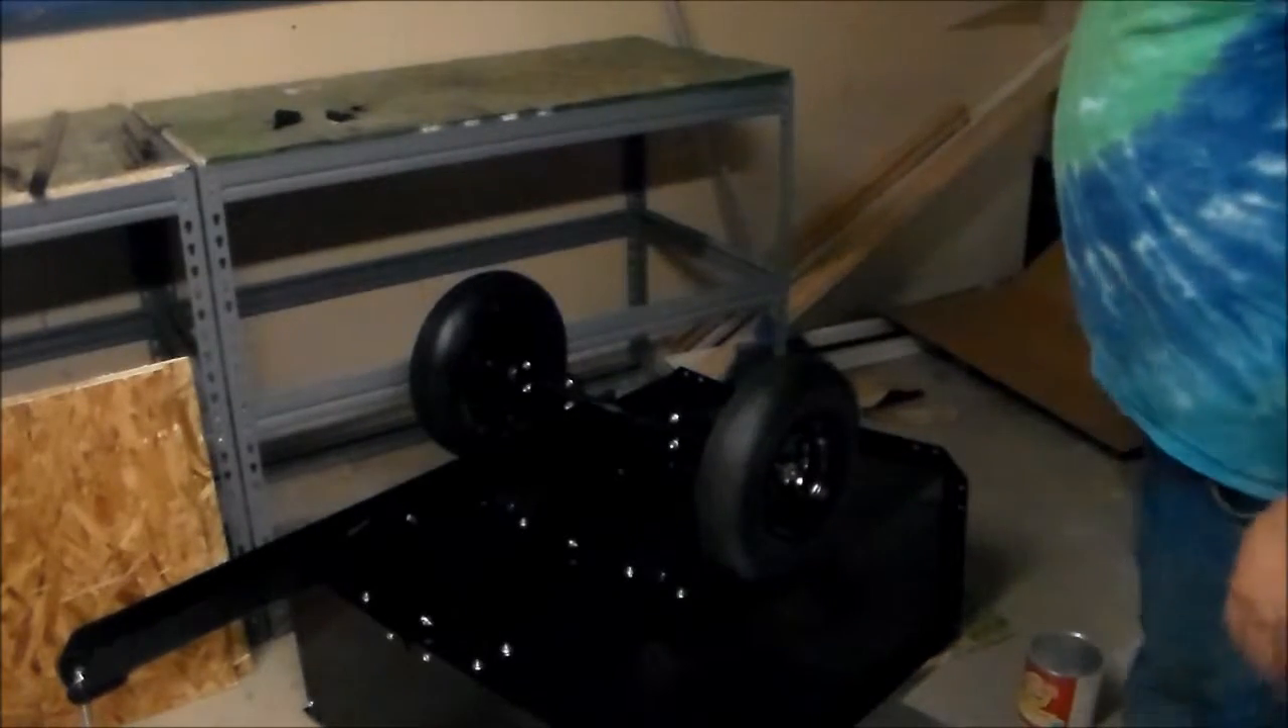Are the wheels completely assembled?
Yes.